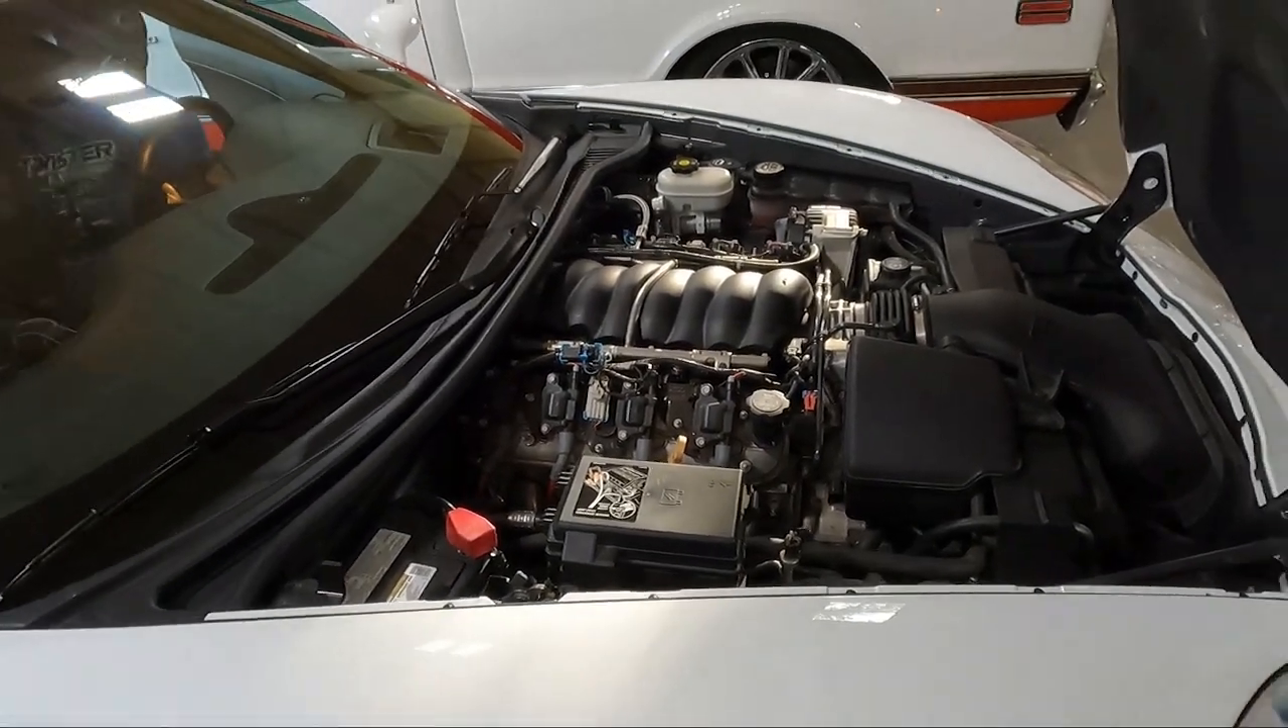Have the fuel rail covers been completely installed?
No.